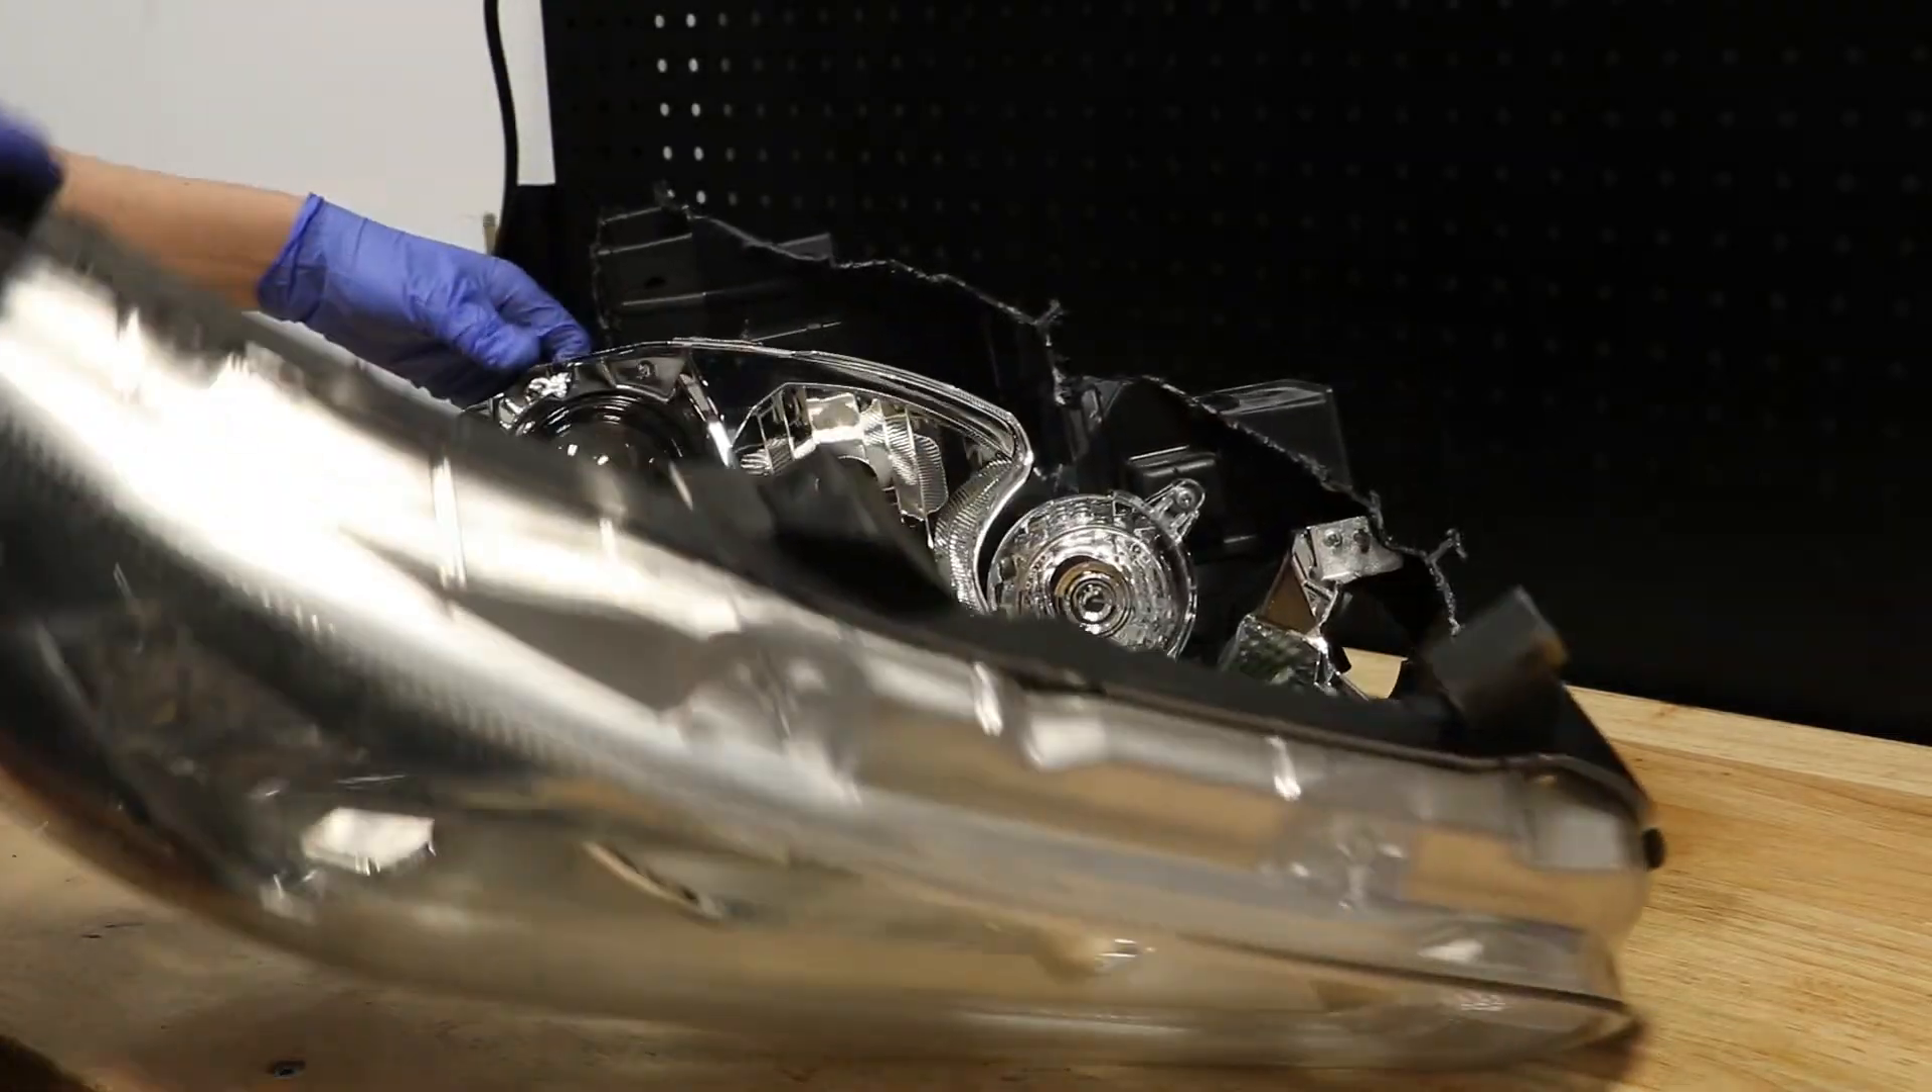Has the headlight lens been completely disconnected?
Yes.